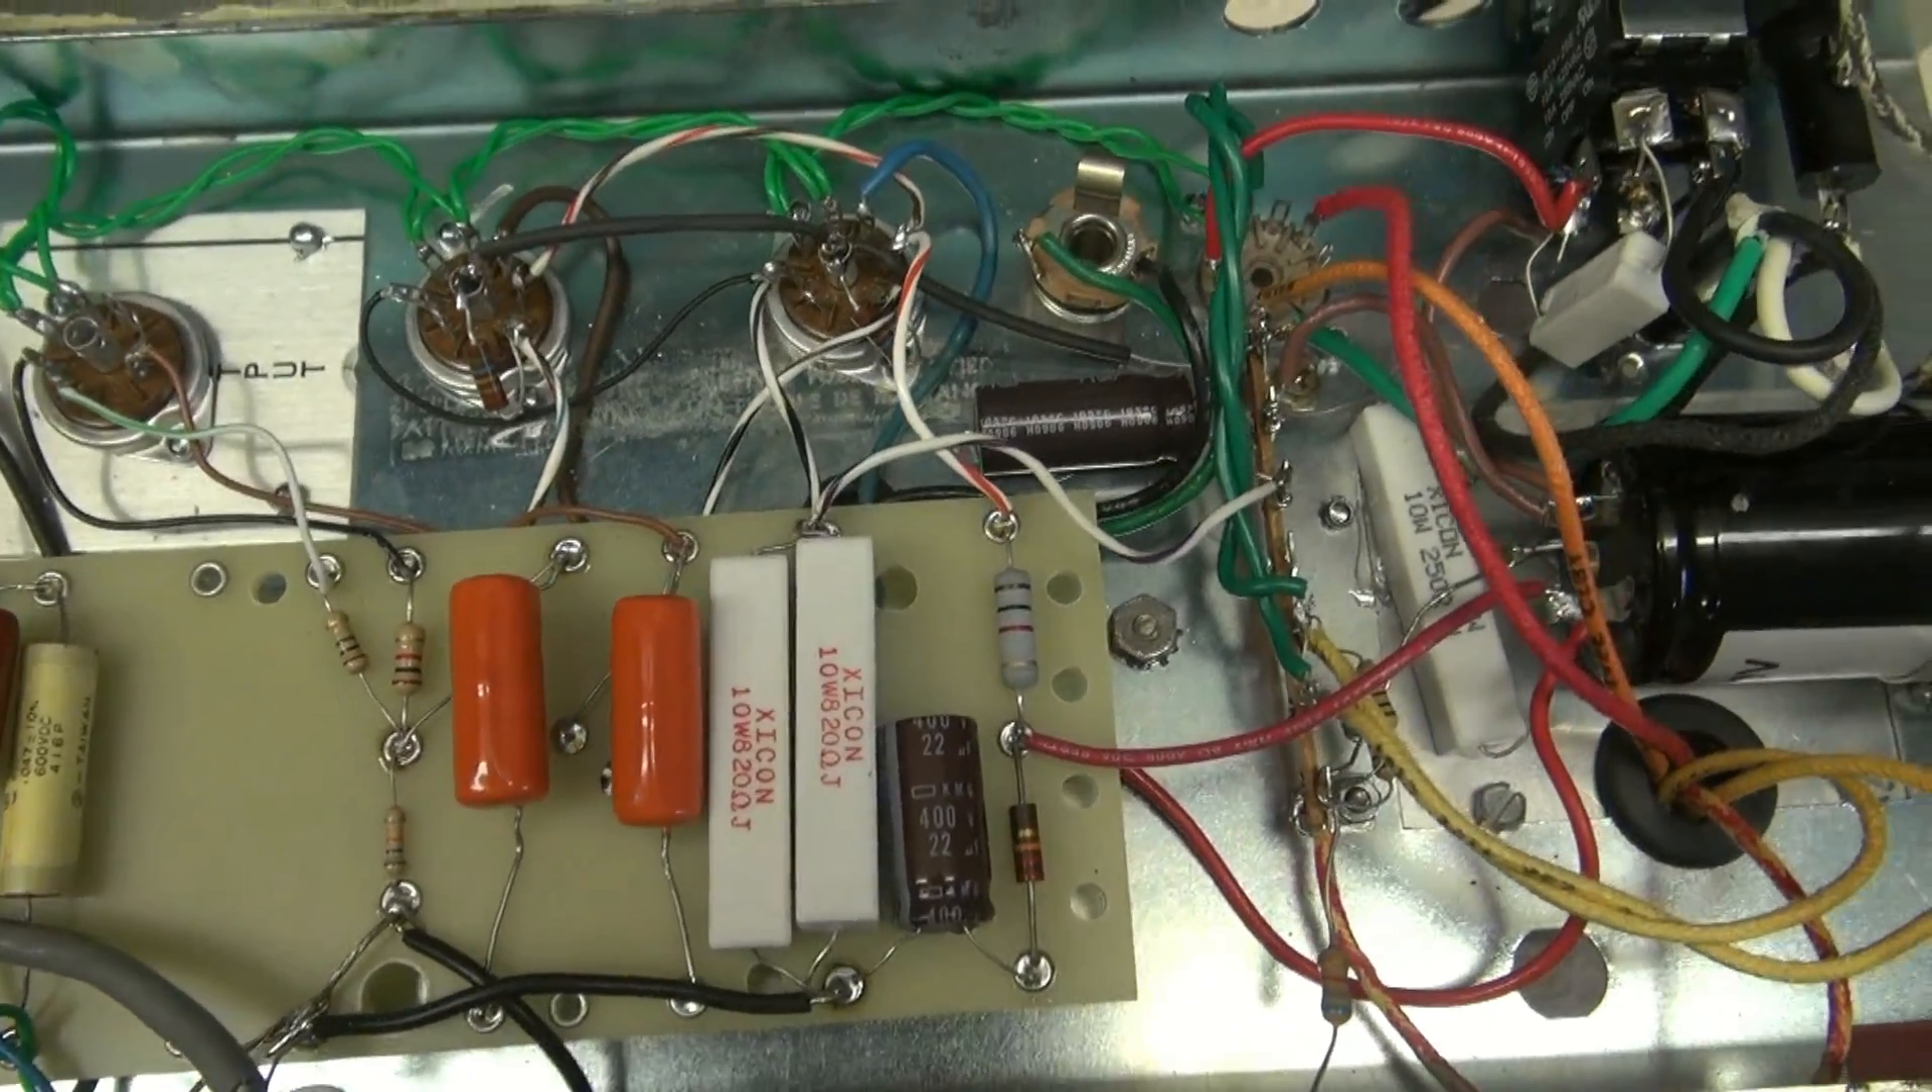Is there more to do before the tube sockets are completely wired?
No.